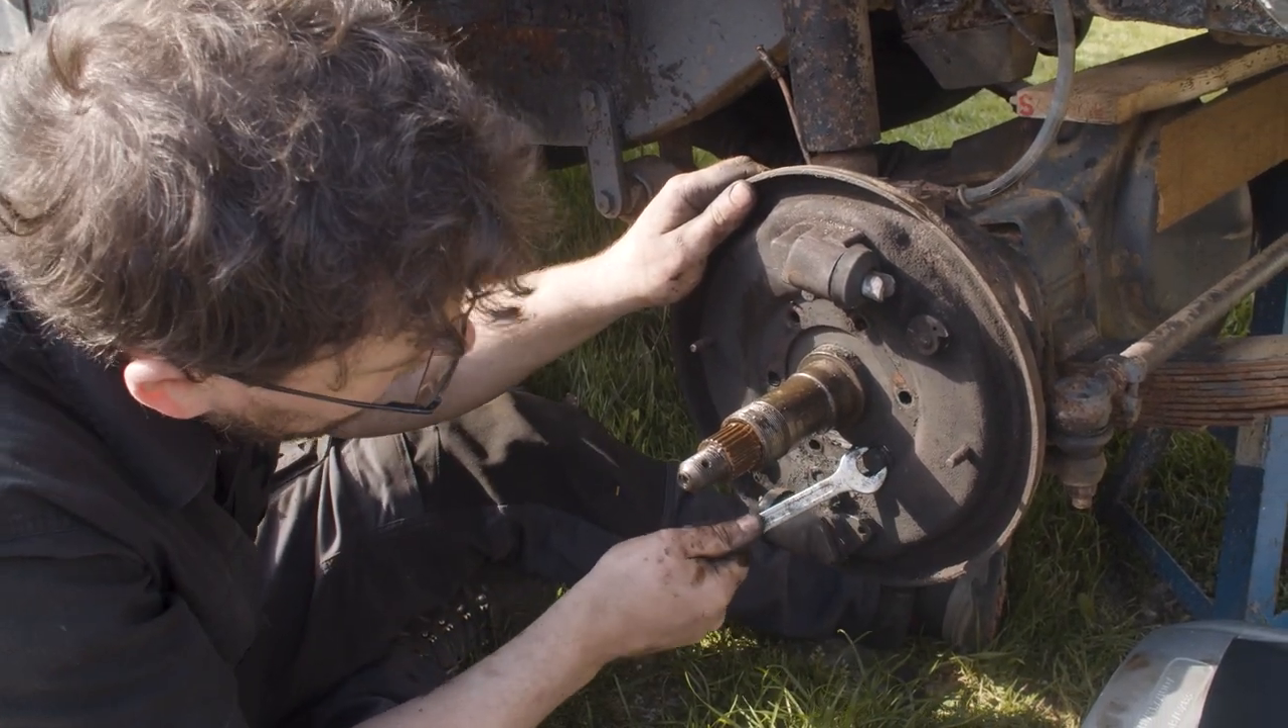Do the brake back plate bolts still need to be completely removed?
Yes.